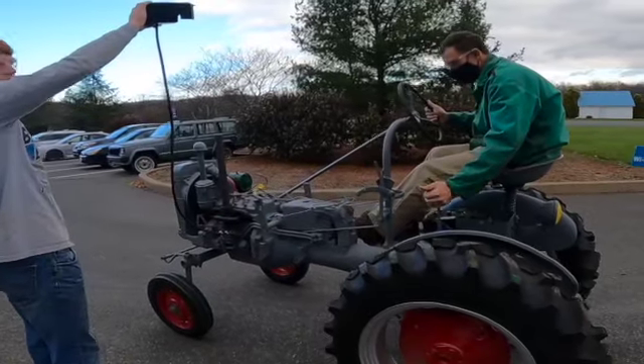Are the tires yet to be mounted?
No.